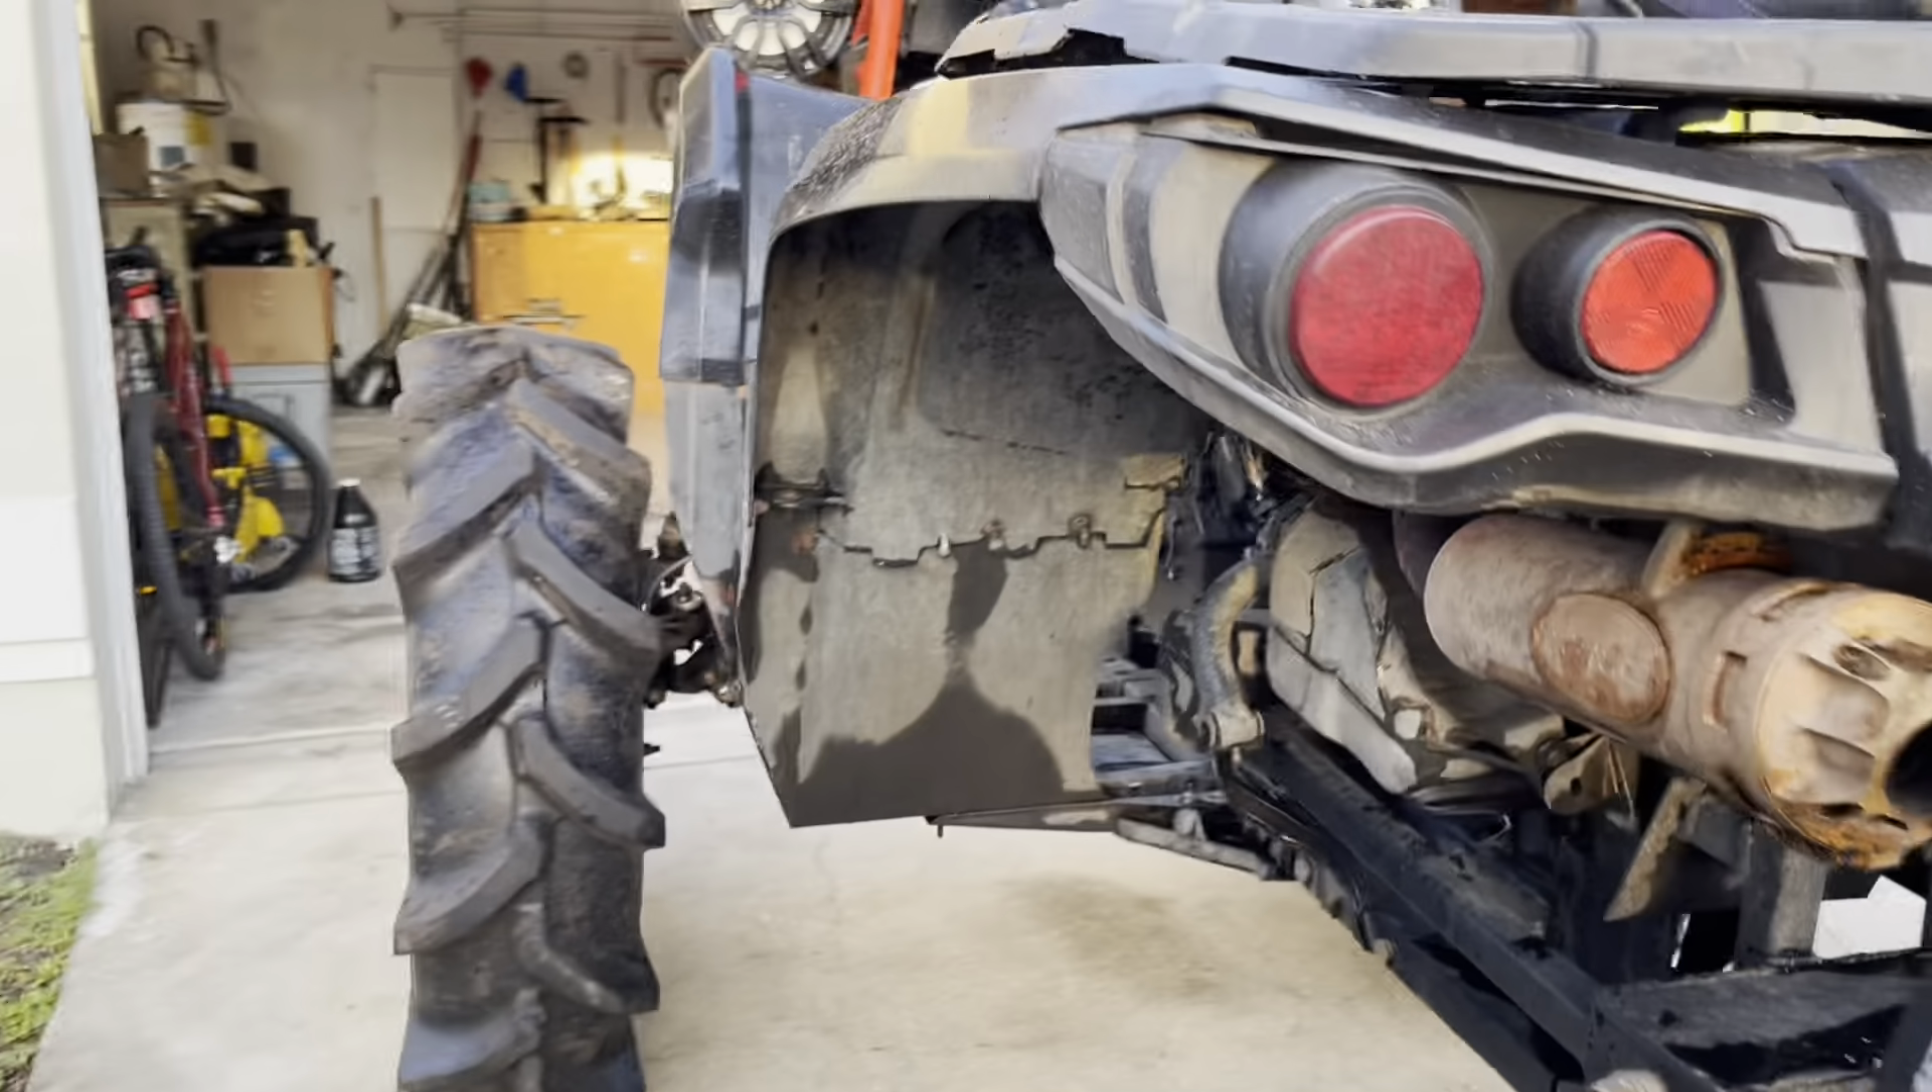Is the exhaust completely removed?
No.